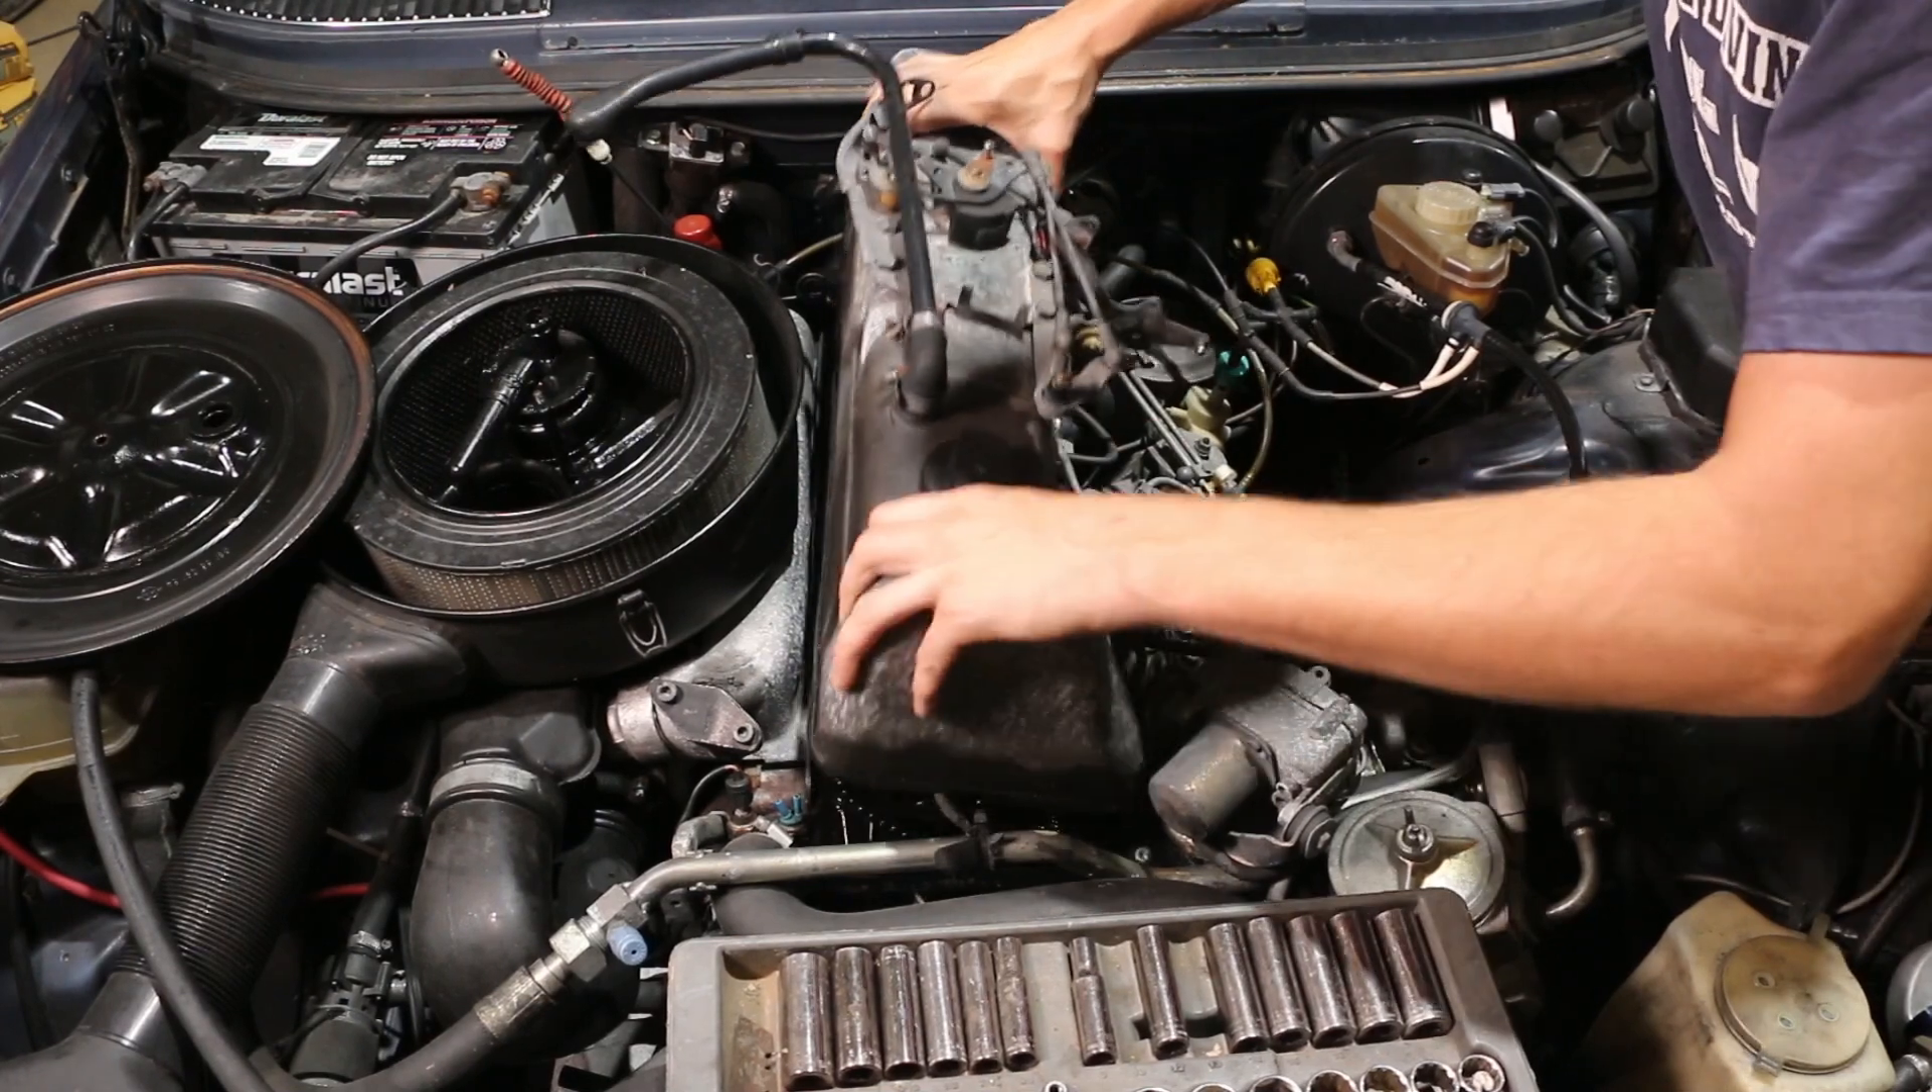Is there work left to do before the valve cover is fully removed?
Yes.